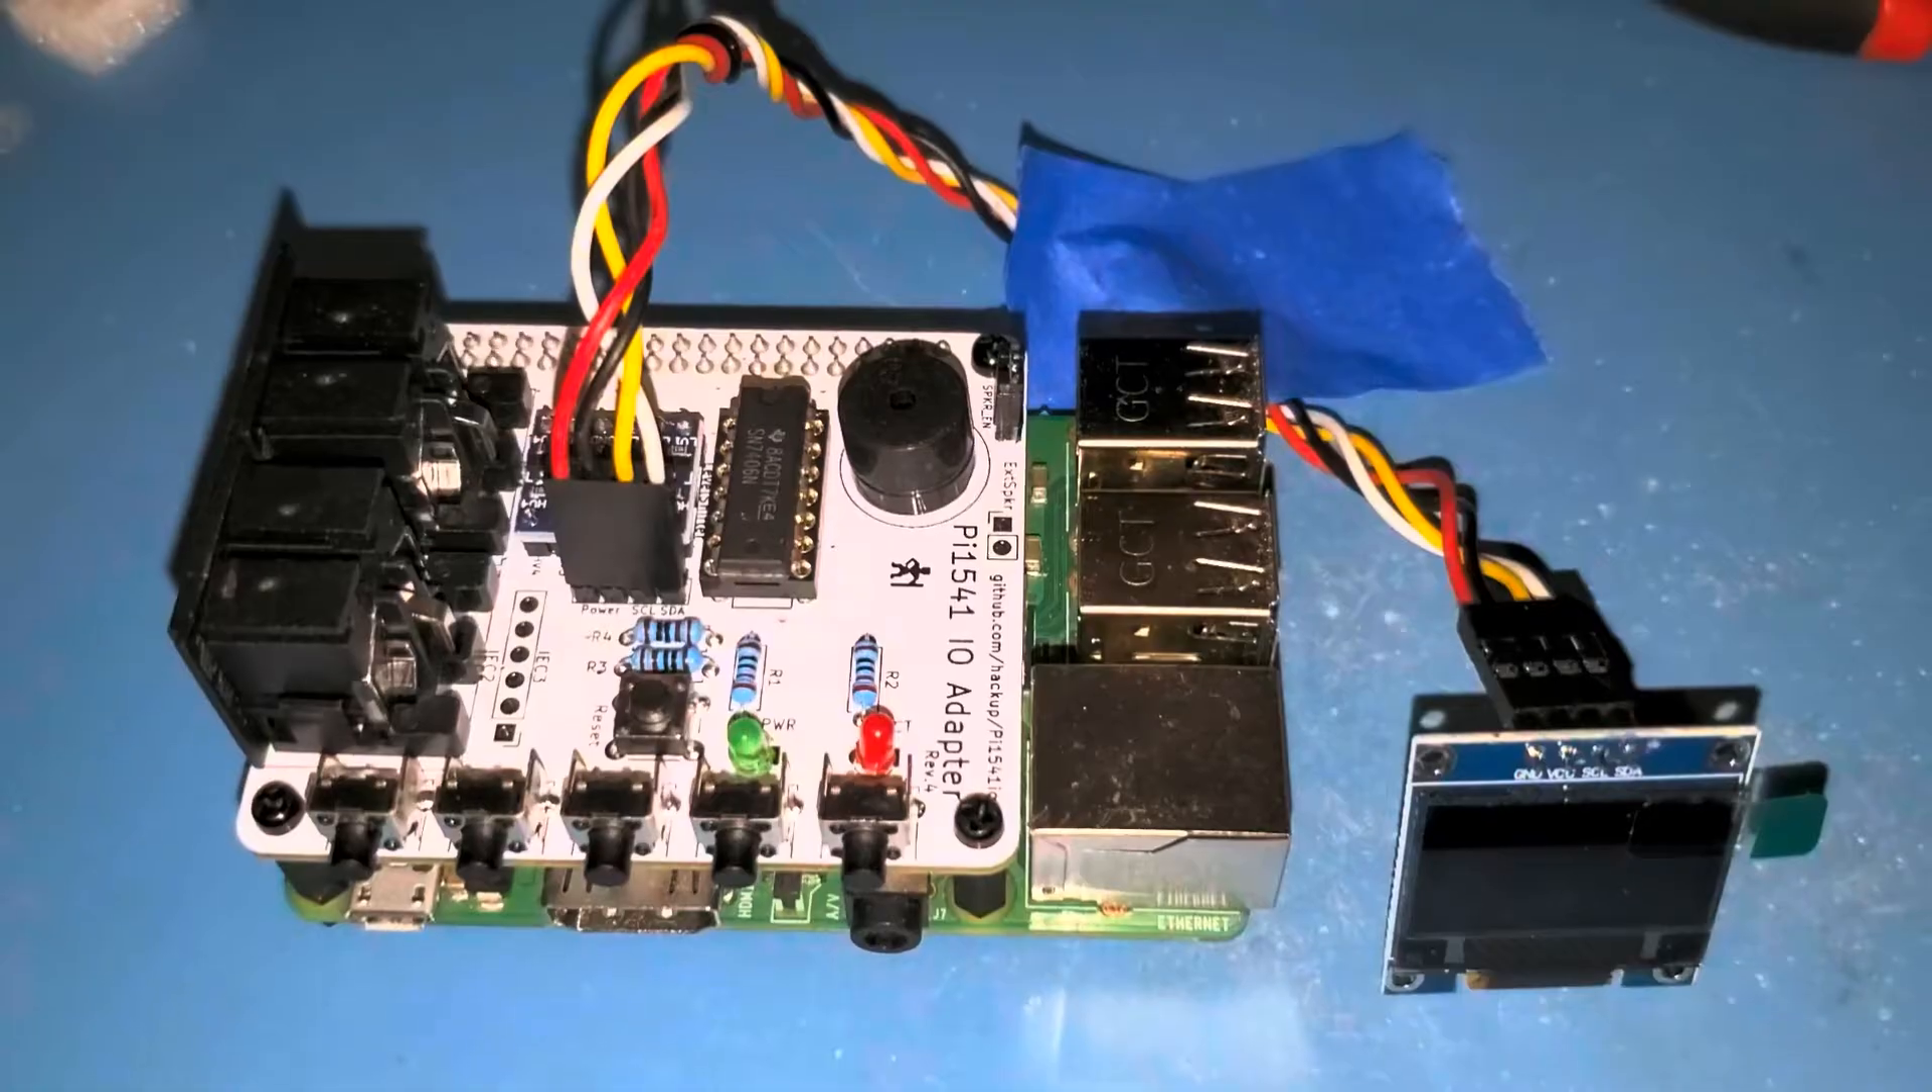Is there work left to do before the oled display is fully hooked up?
No.